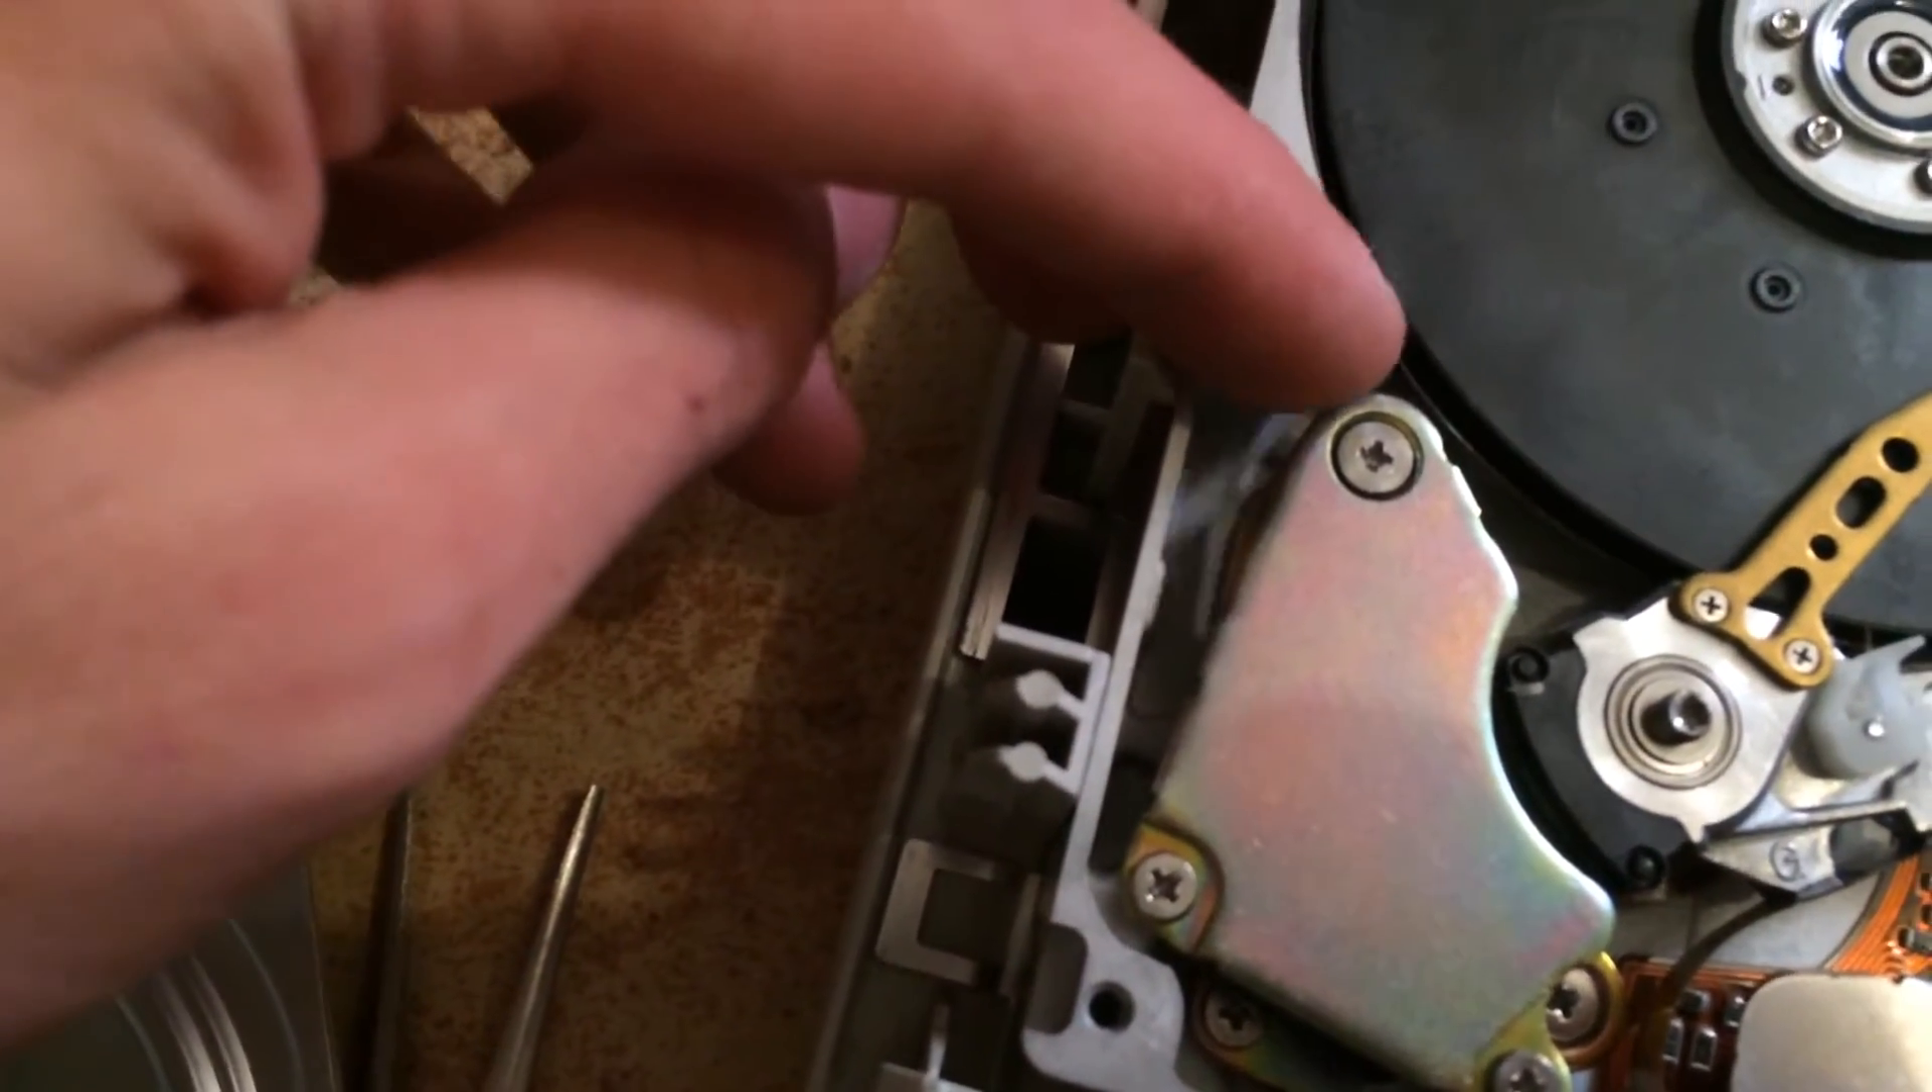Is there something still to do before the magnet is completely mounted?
No.